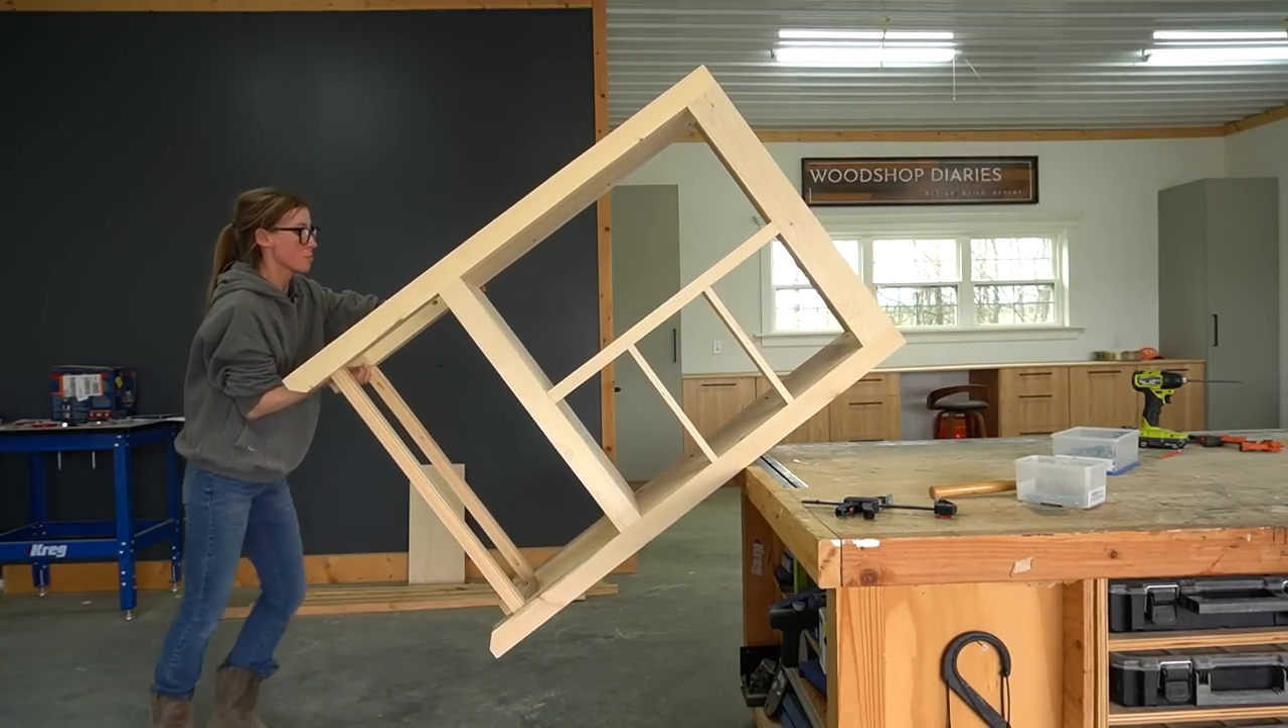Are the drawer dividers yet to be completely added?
No.